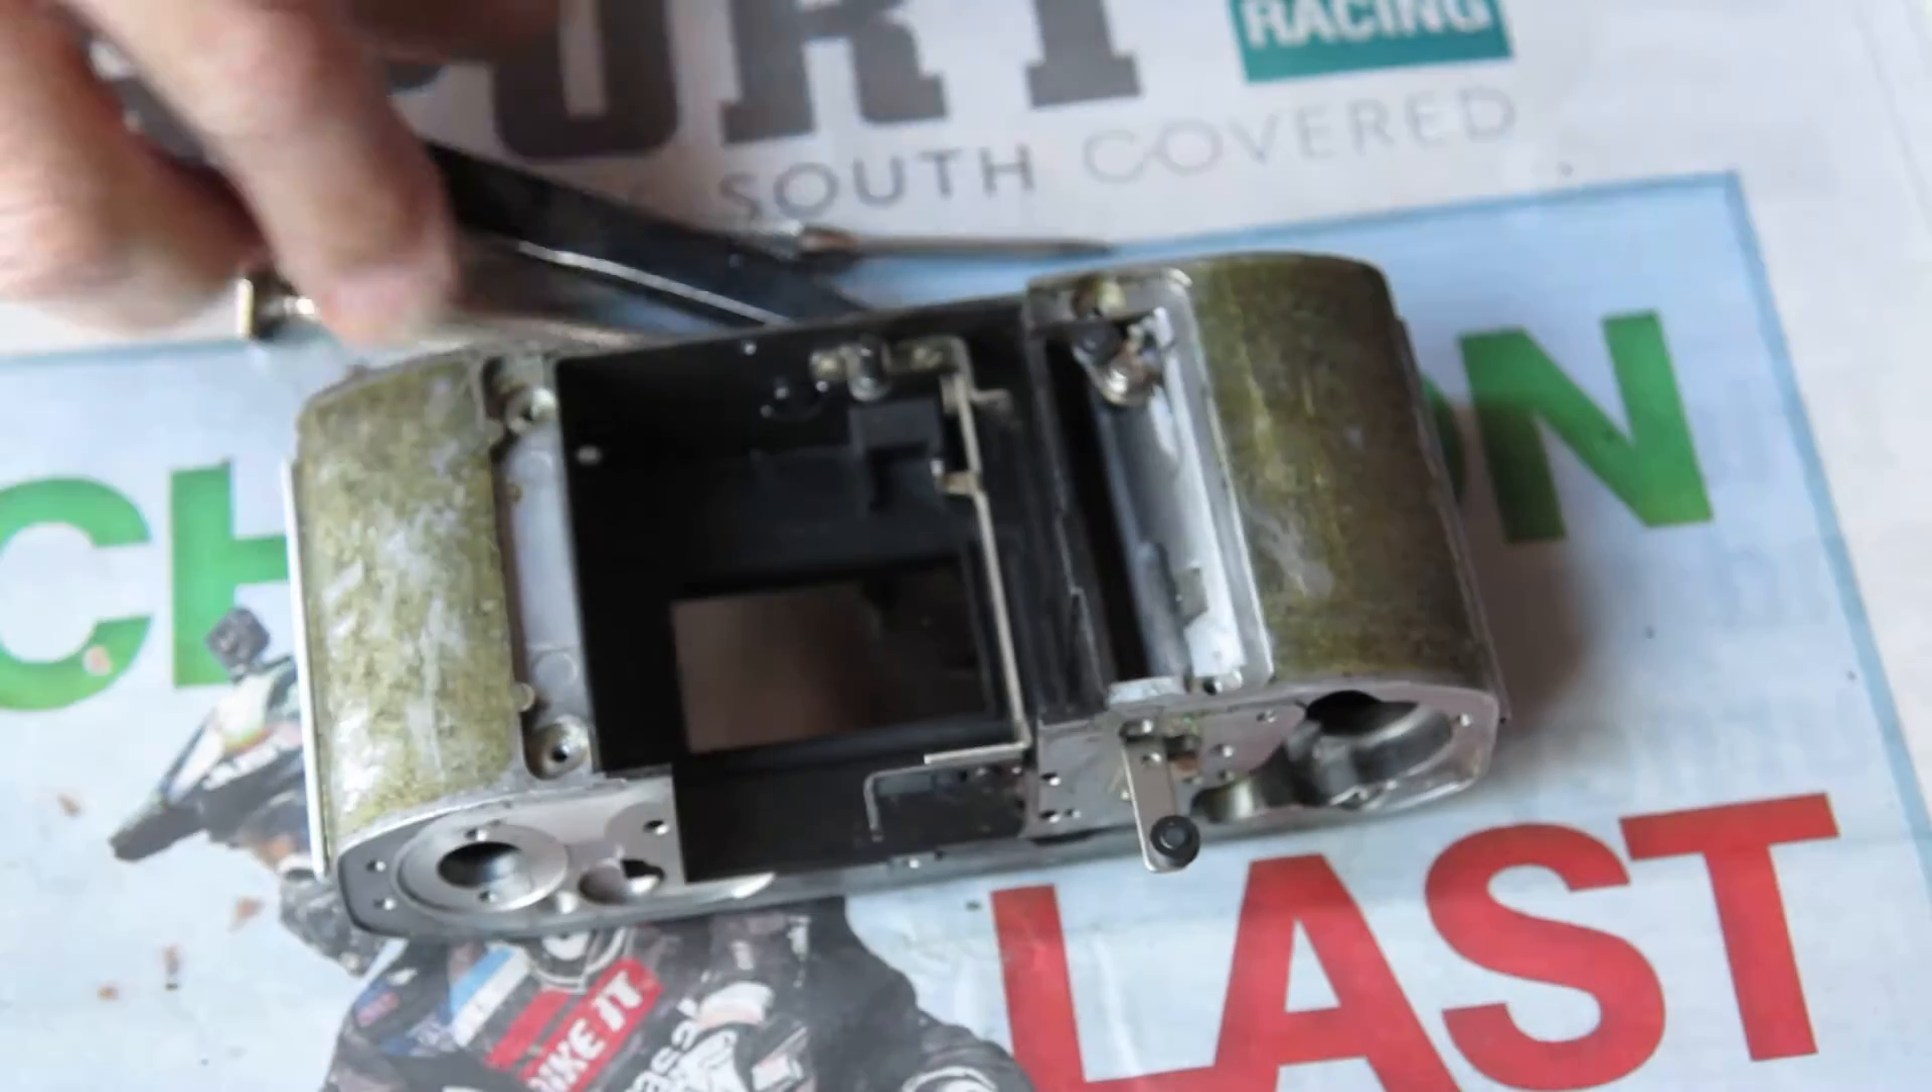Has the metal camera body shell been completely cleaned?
No.